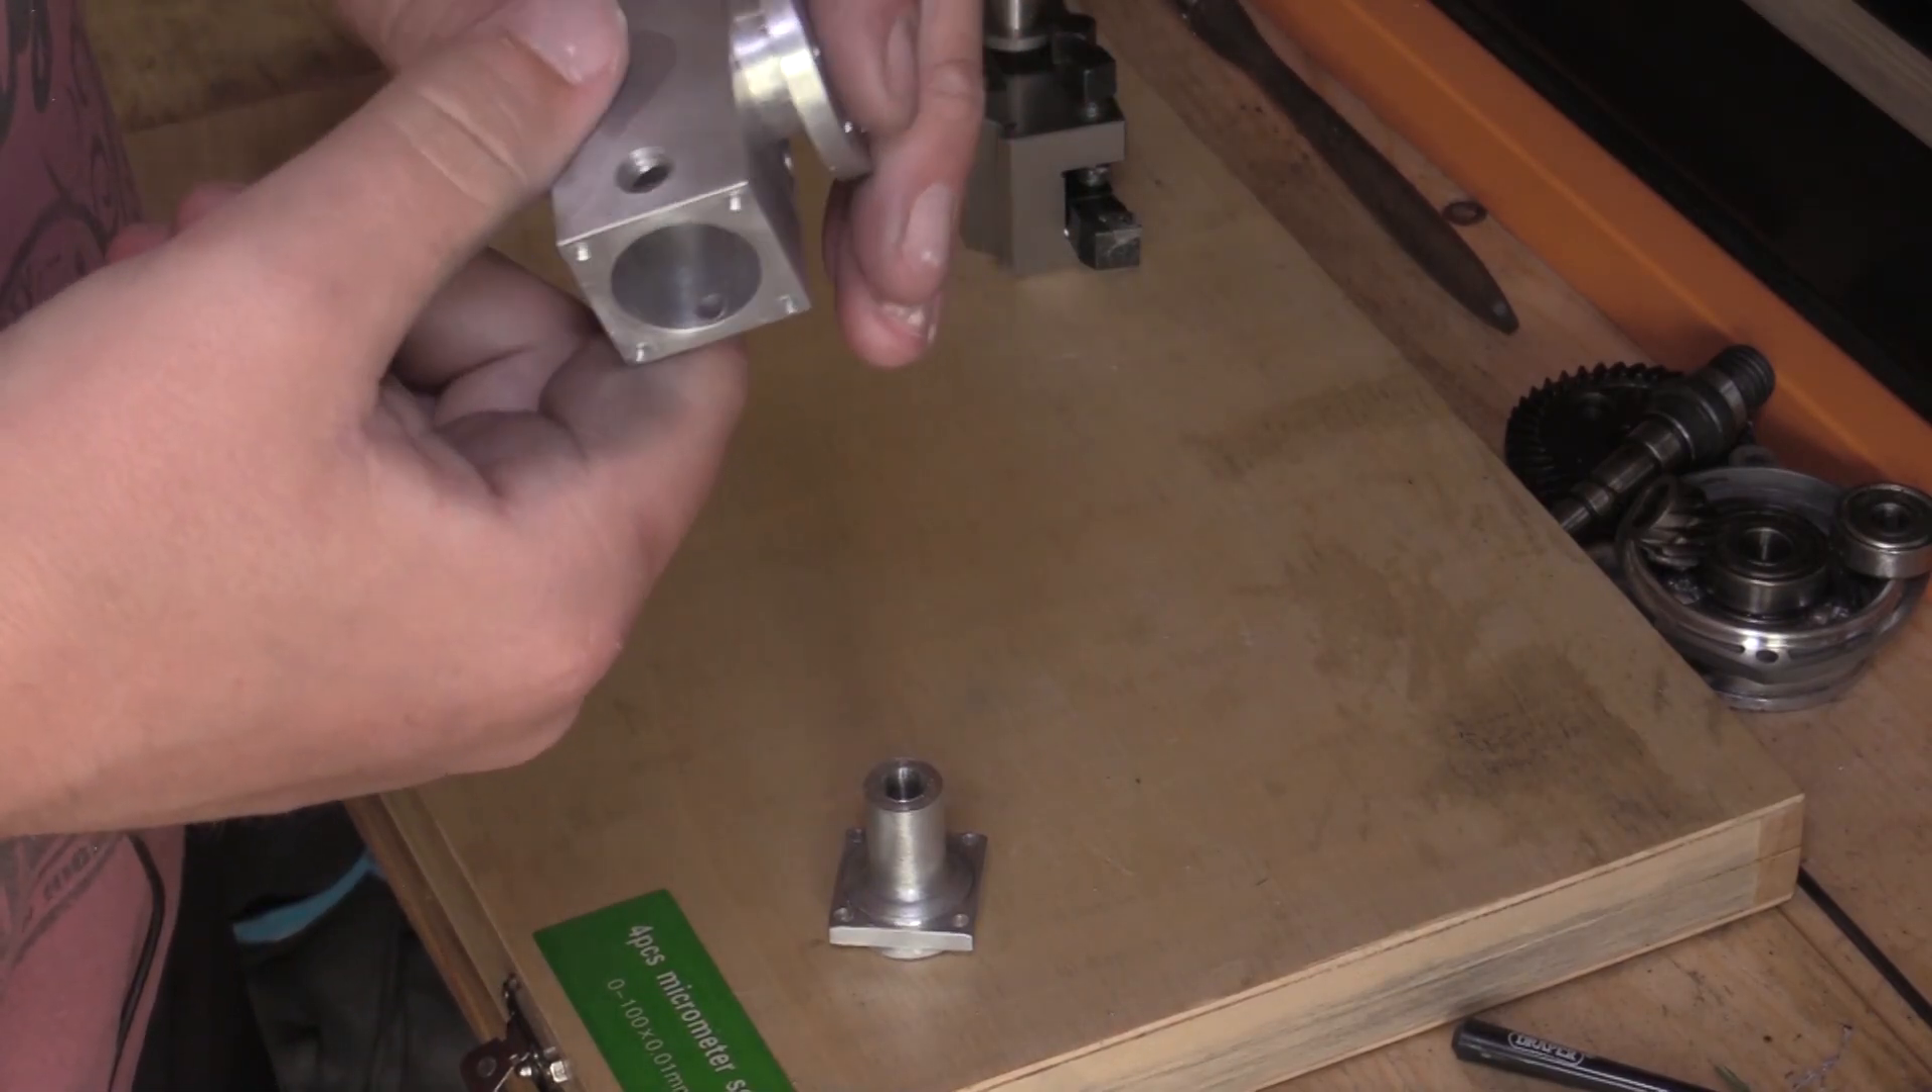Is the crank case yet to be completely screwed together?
Yes.